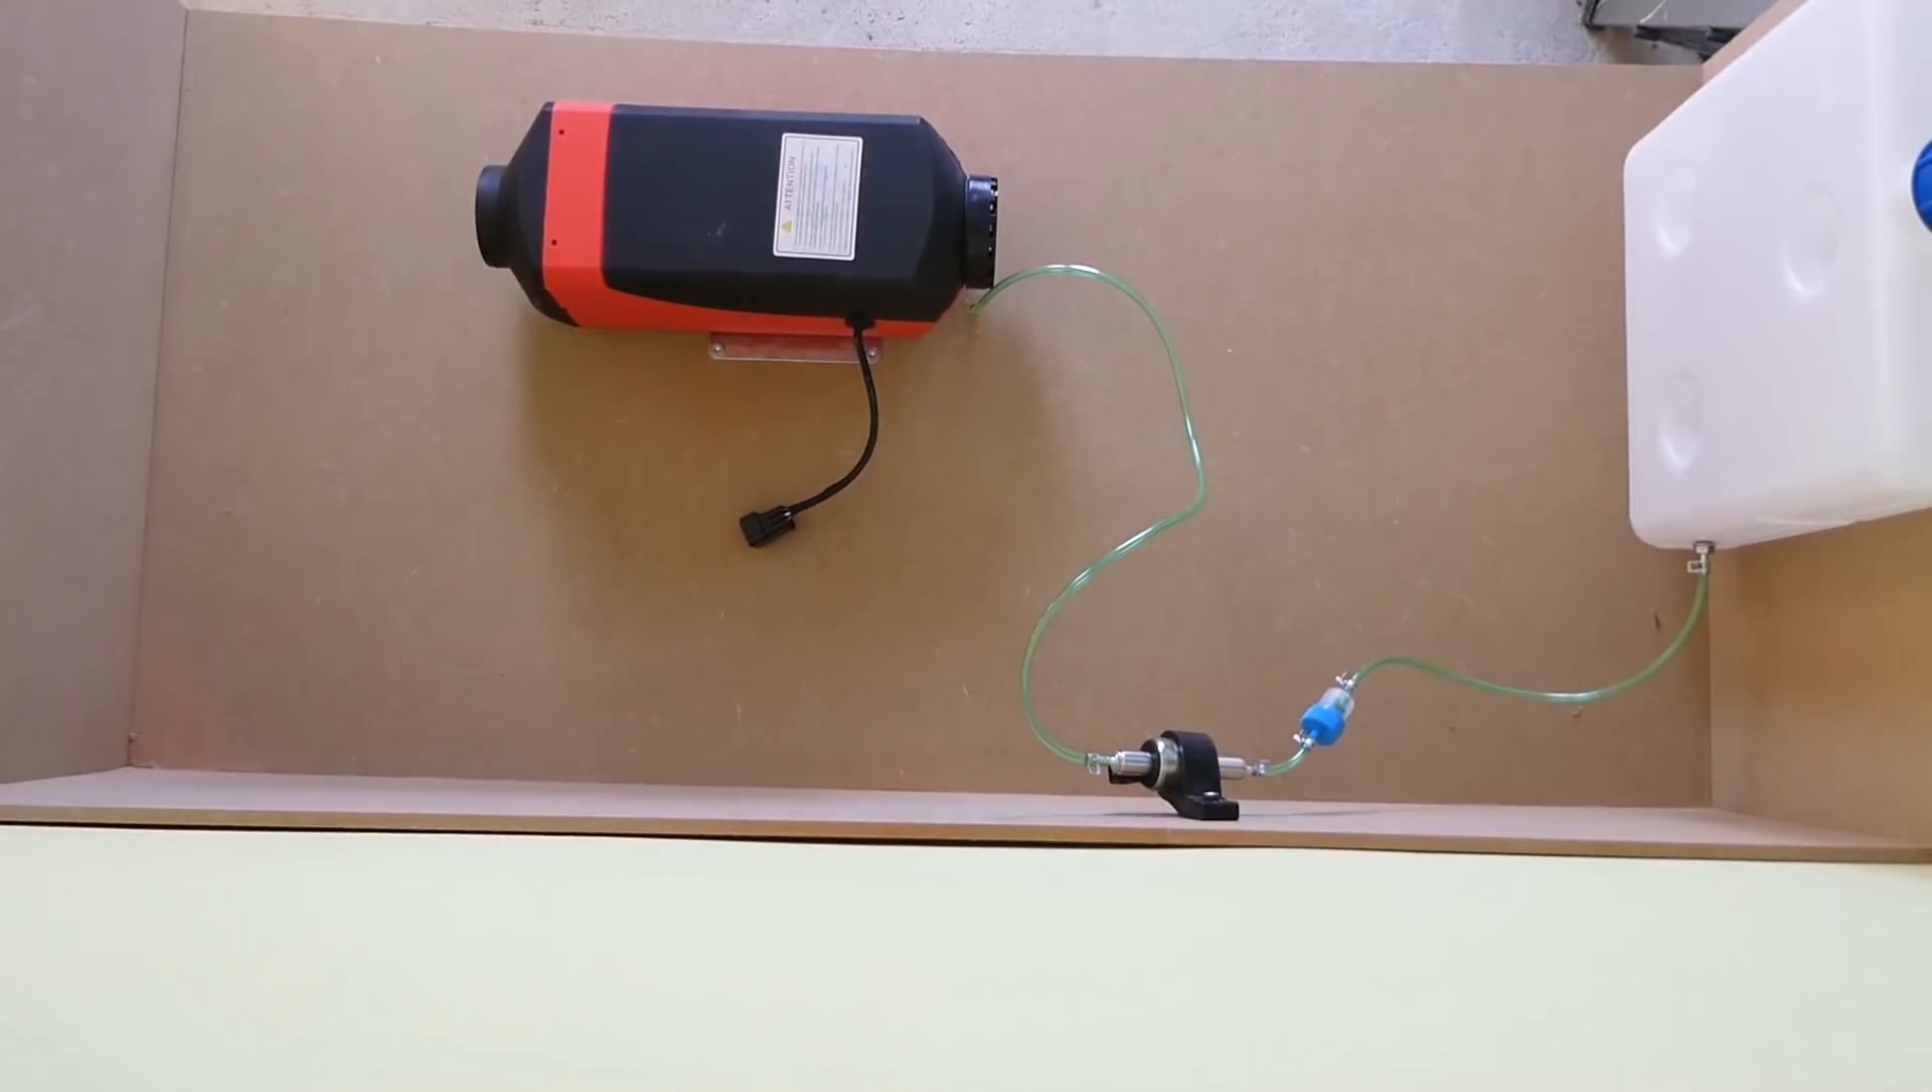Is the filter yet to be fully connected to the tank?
No.